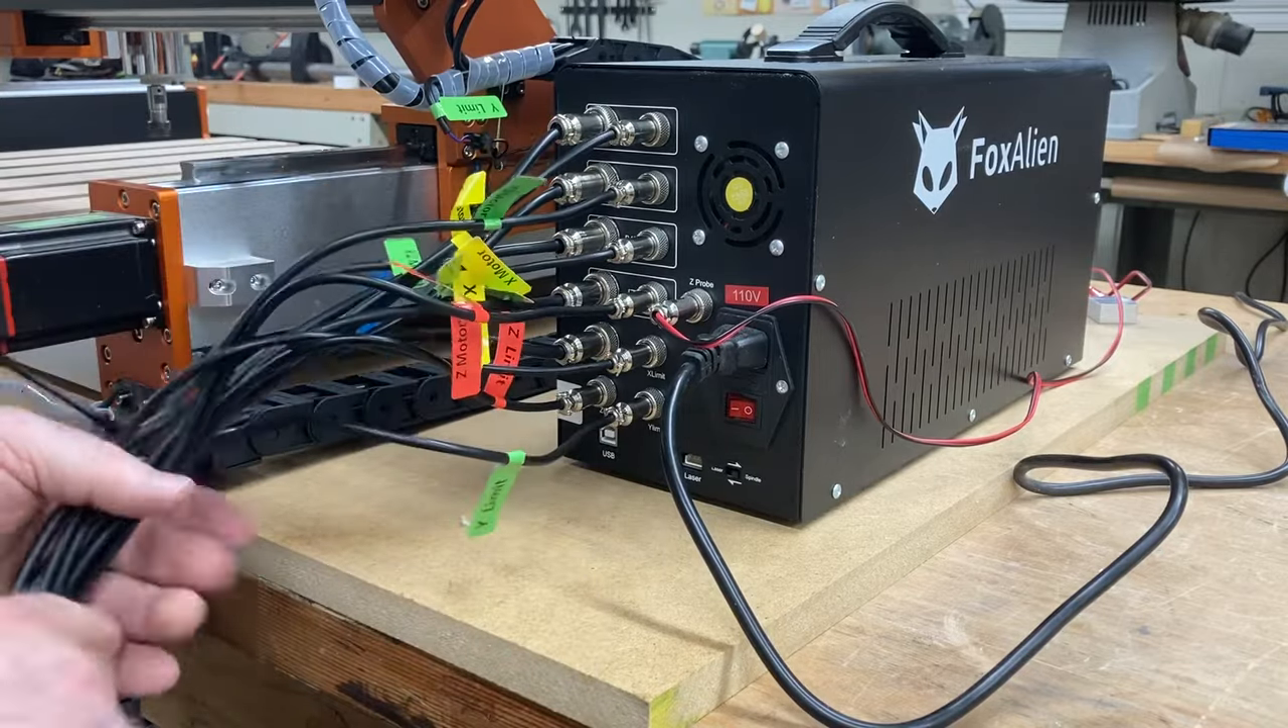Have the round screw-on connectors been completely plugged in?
Yes.